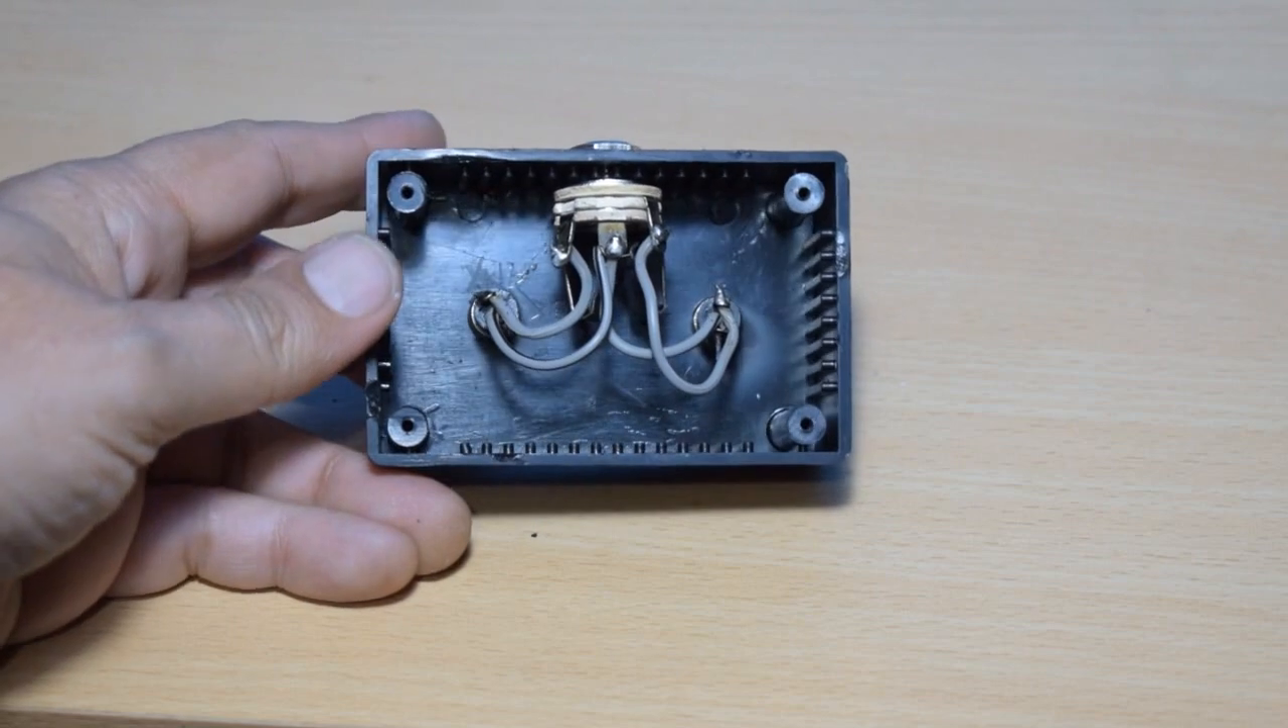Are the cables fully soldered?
Yes.